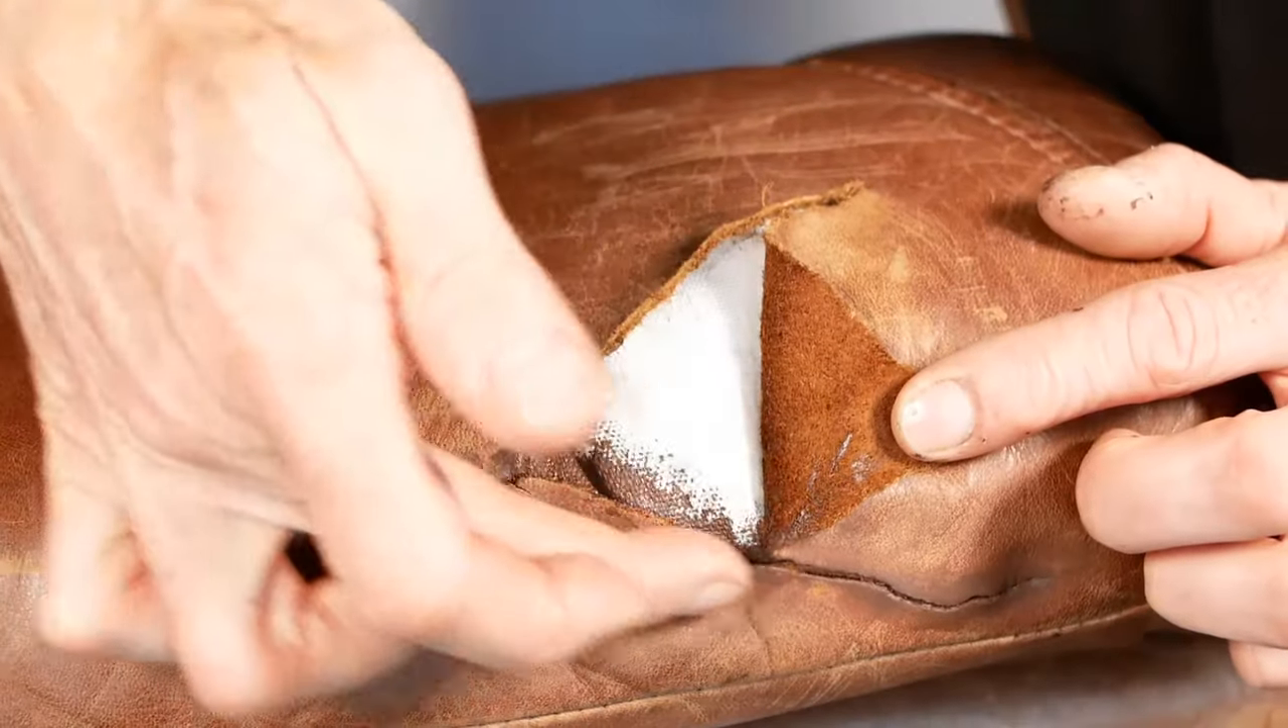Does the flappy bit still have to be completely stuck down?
Yes.